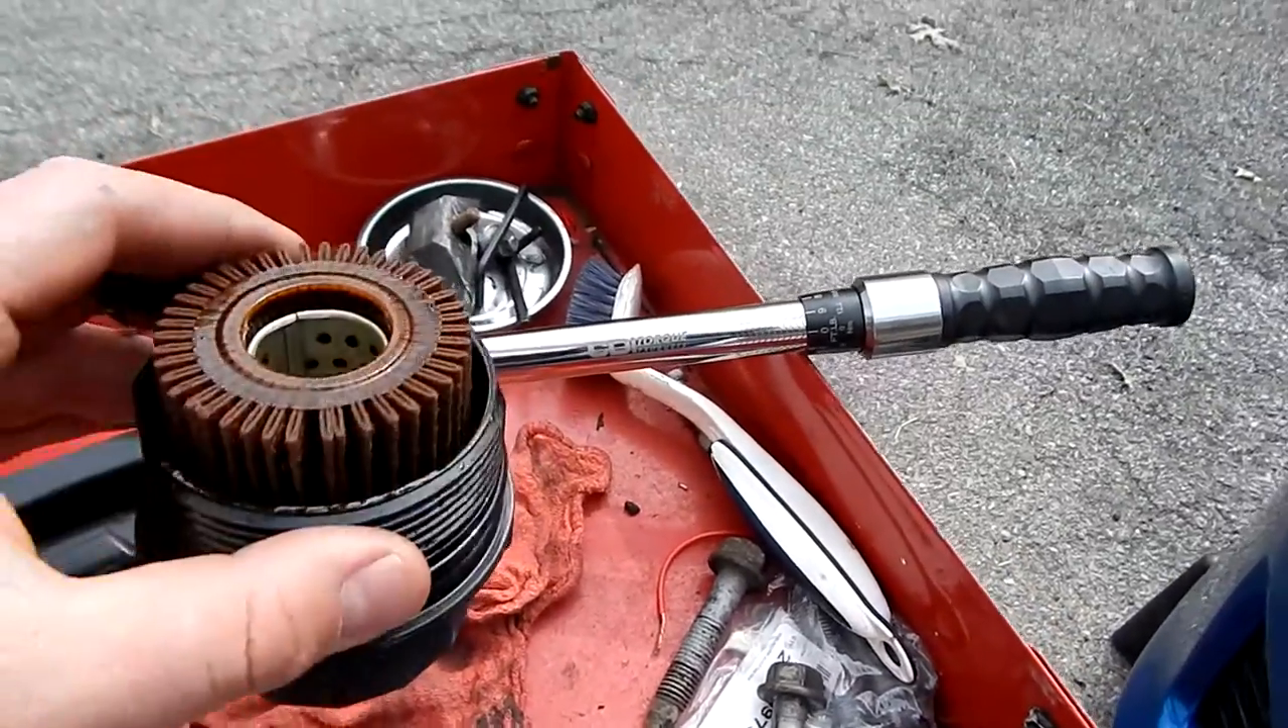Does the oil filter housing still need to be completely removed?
No.